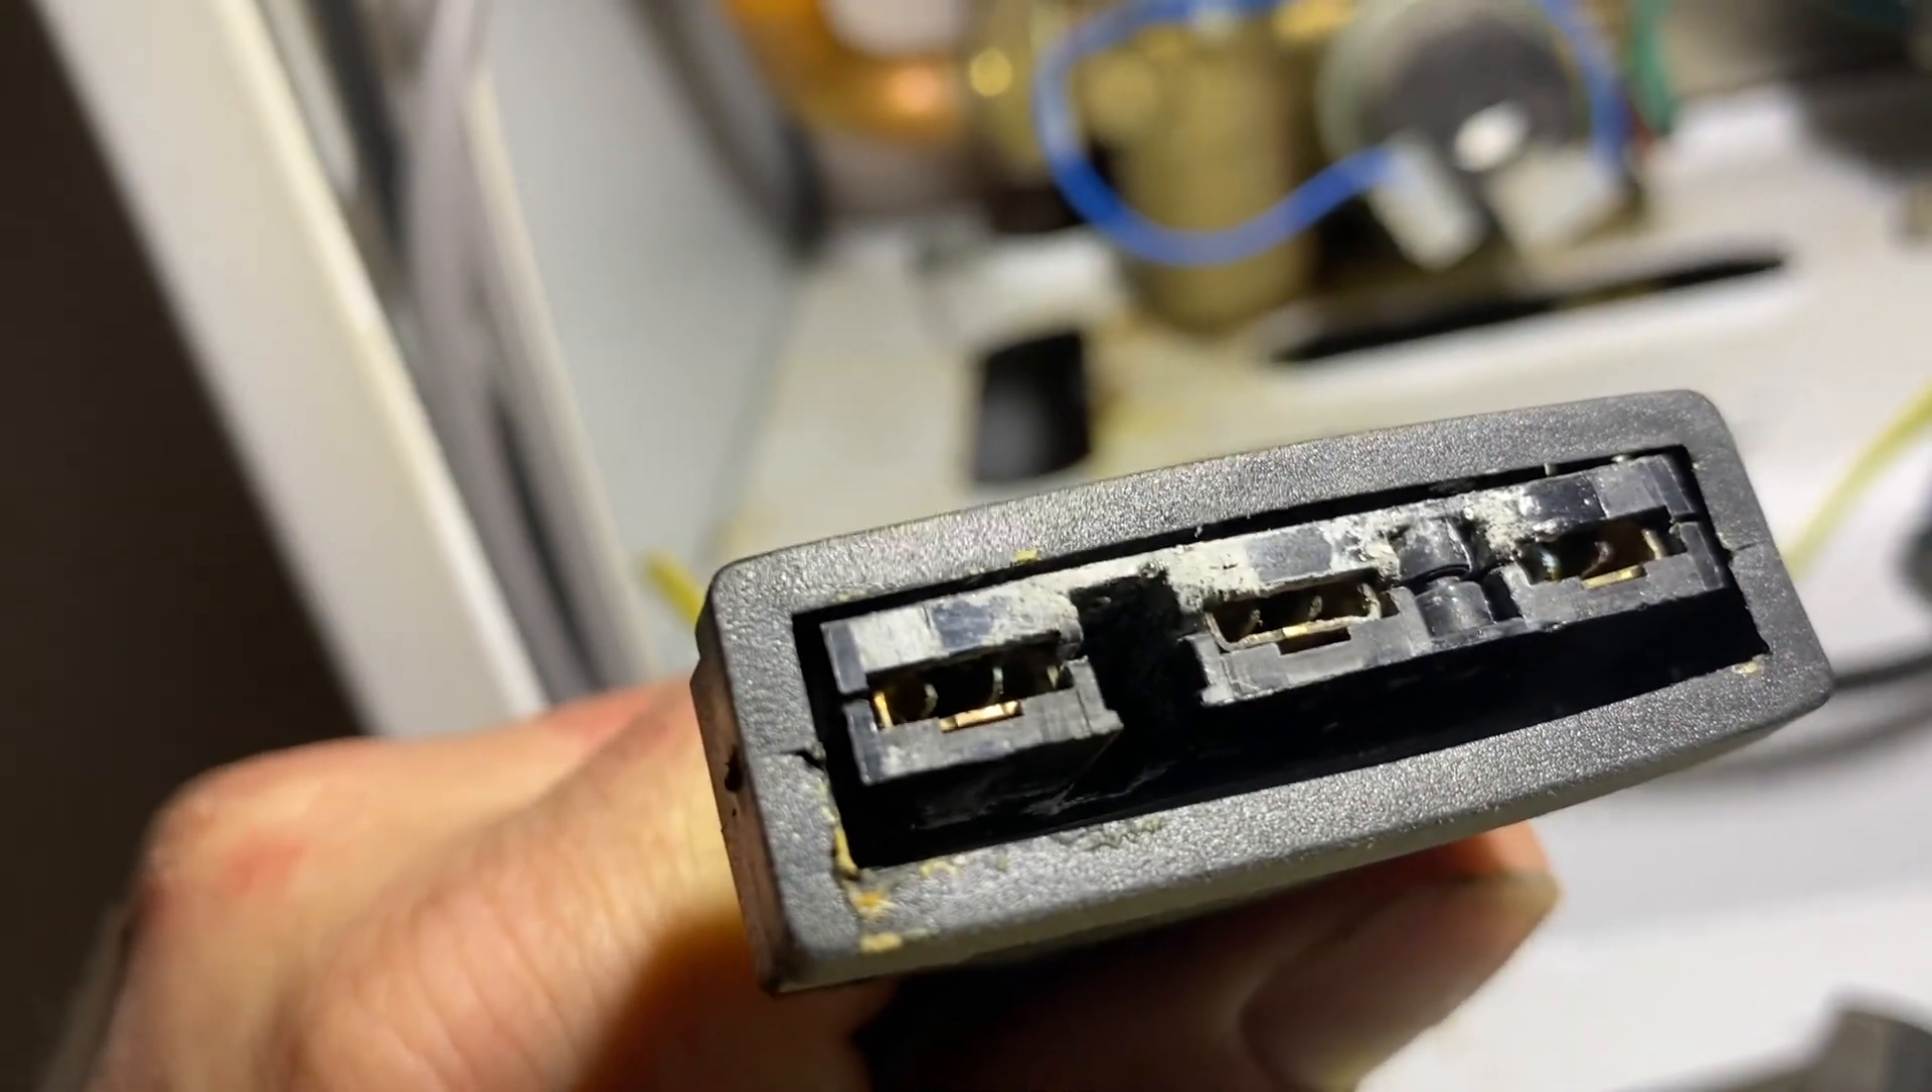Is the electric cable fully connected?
No.